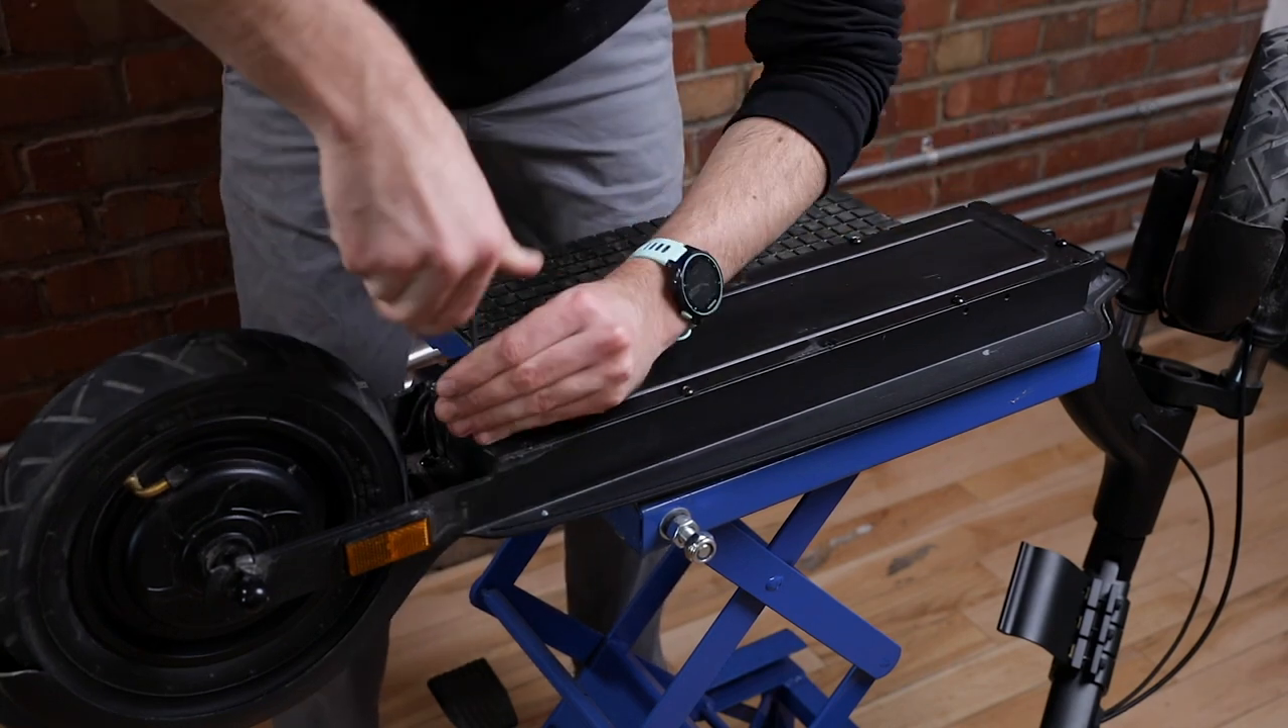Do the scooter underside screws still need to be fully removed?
Yes.